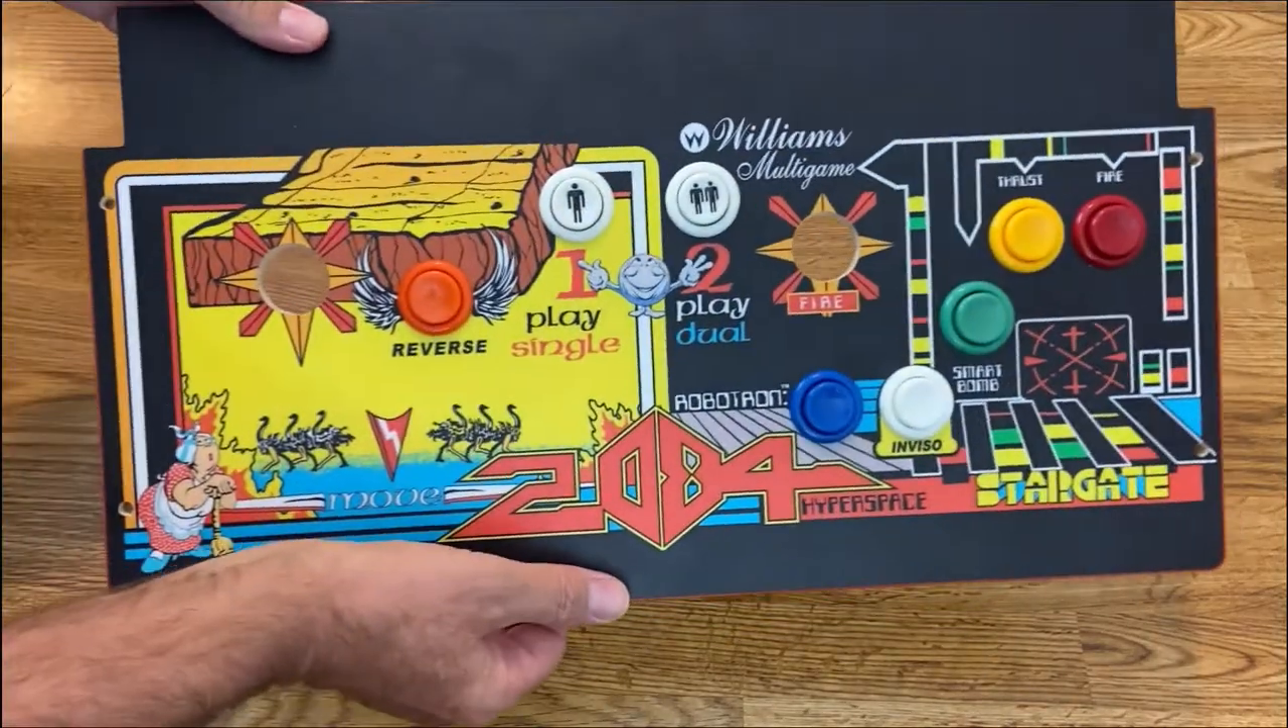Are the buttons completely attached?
Yes.